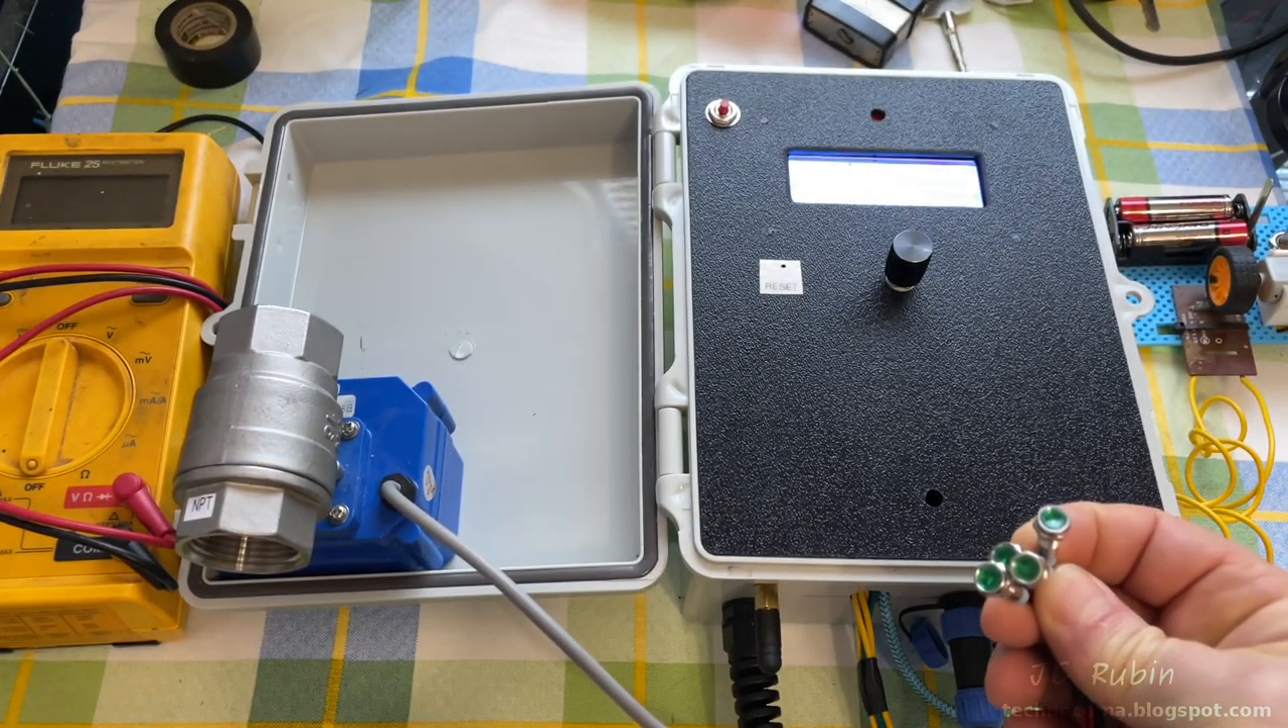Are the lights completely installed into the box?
No.